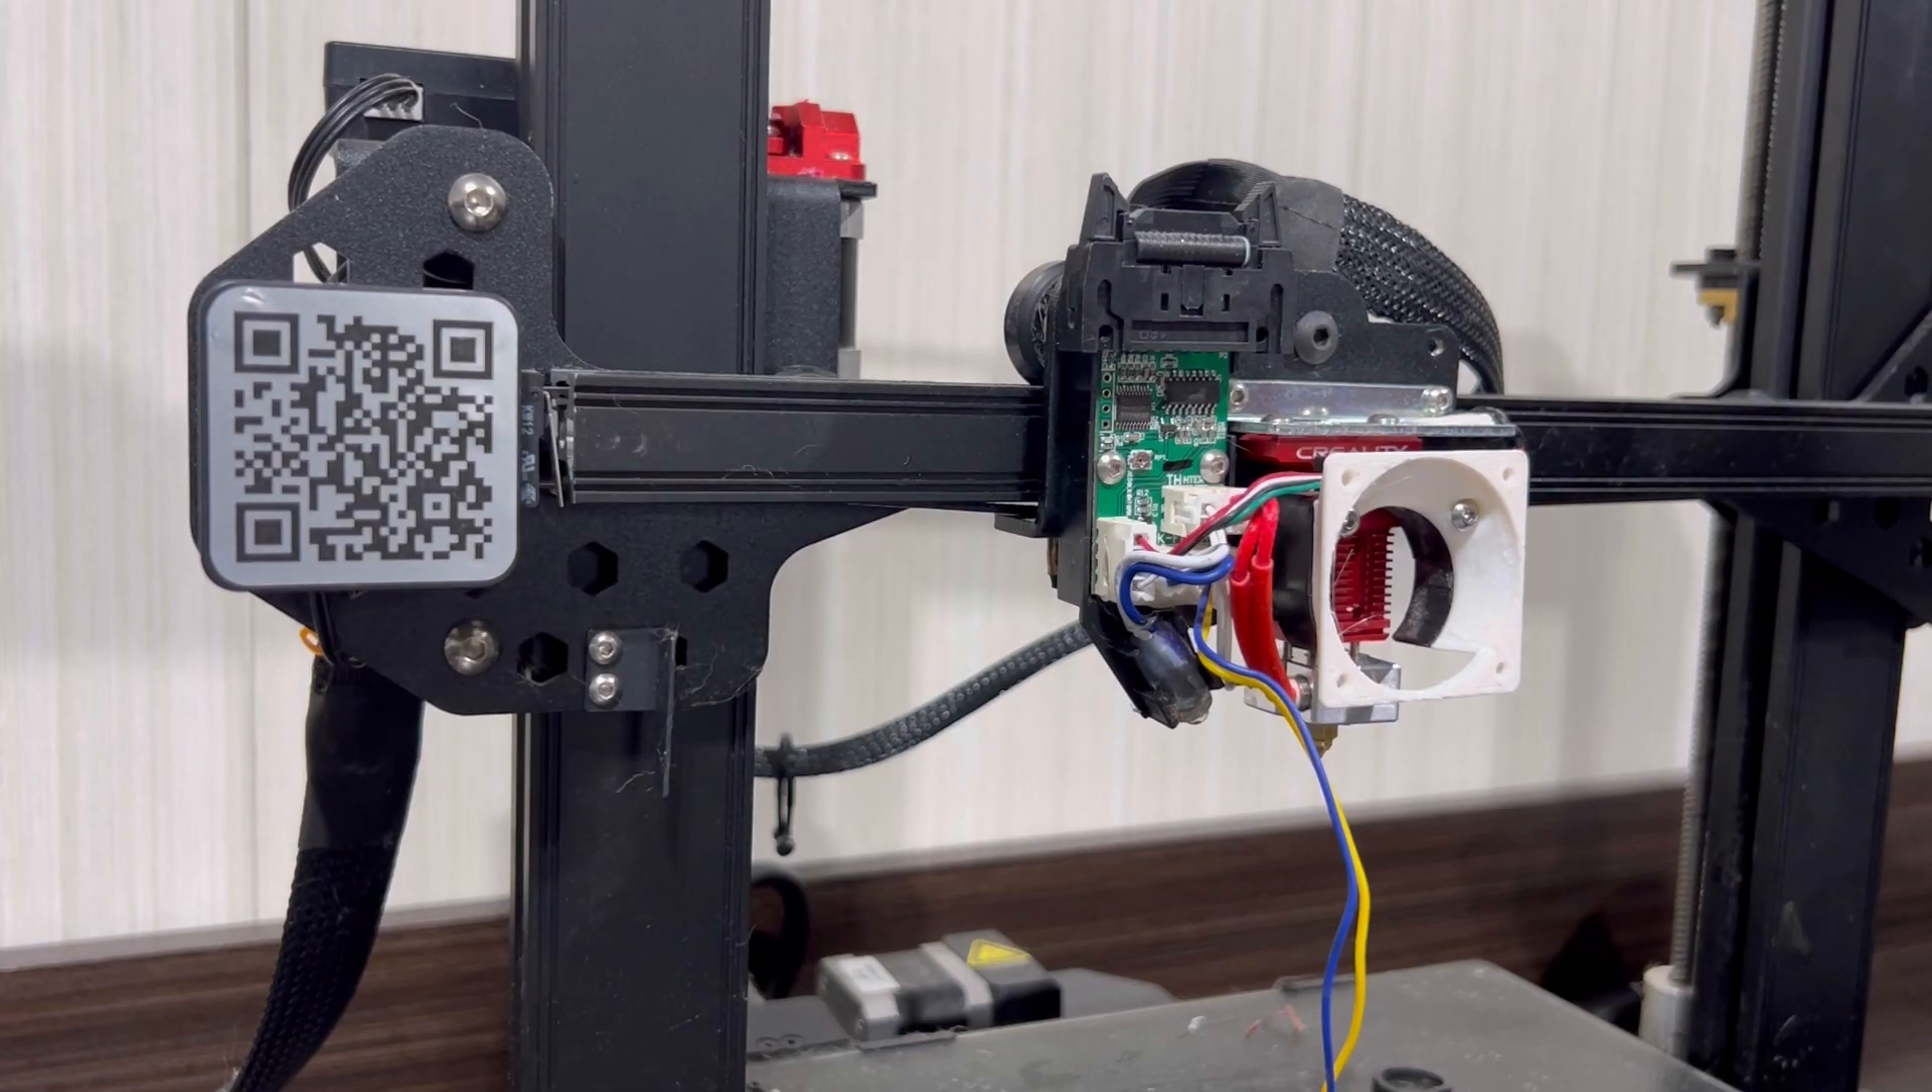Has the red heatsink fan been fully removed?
Yes.